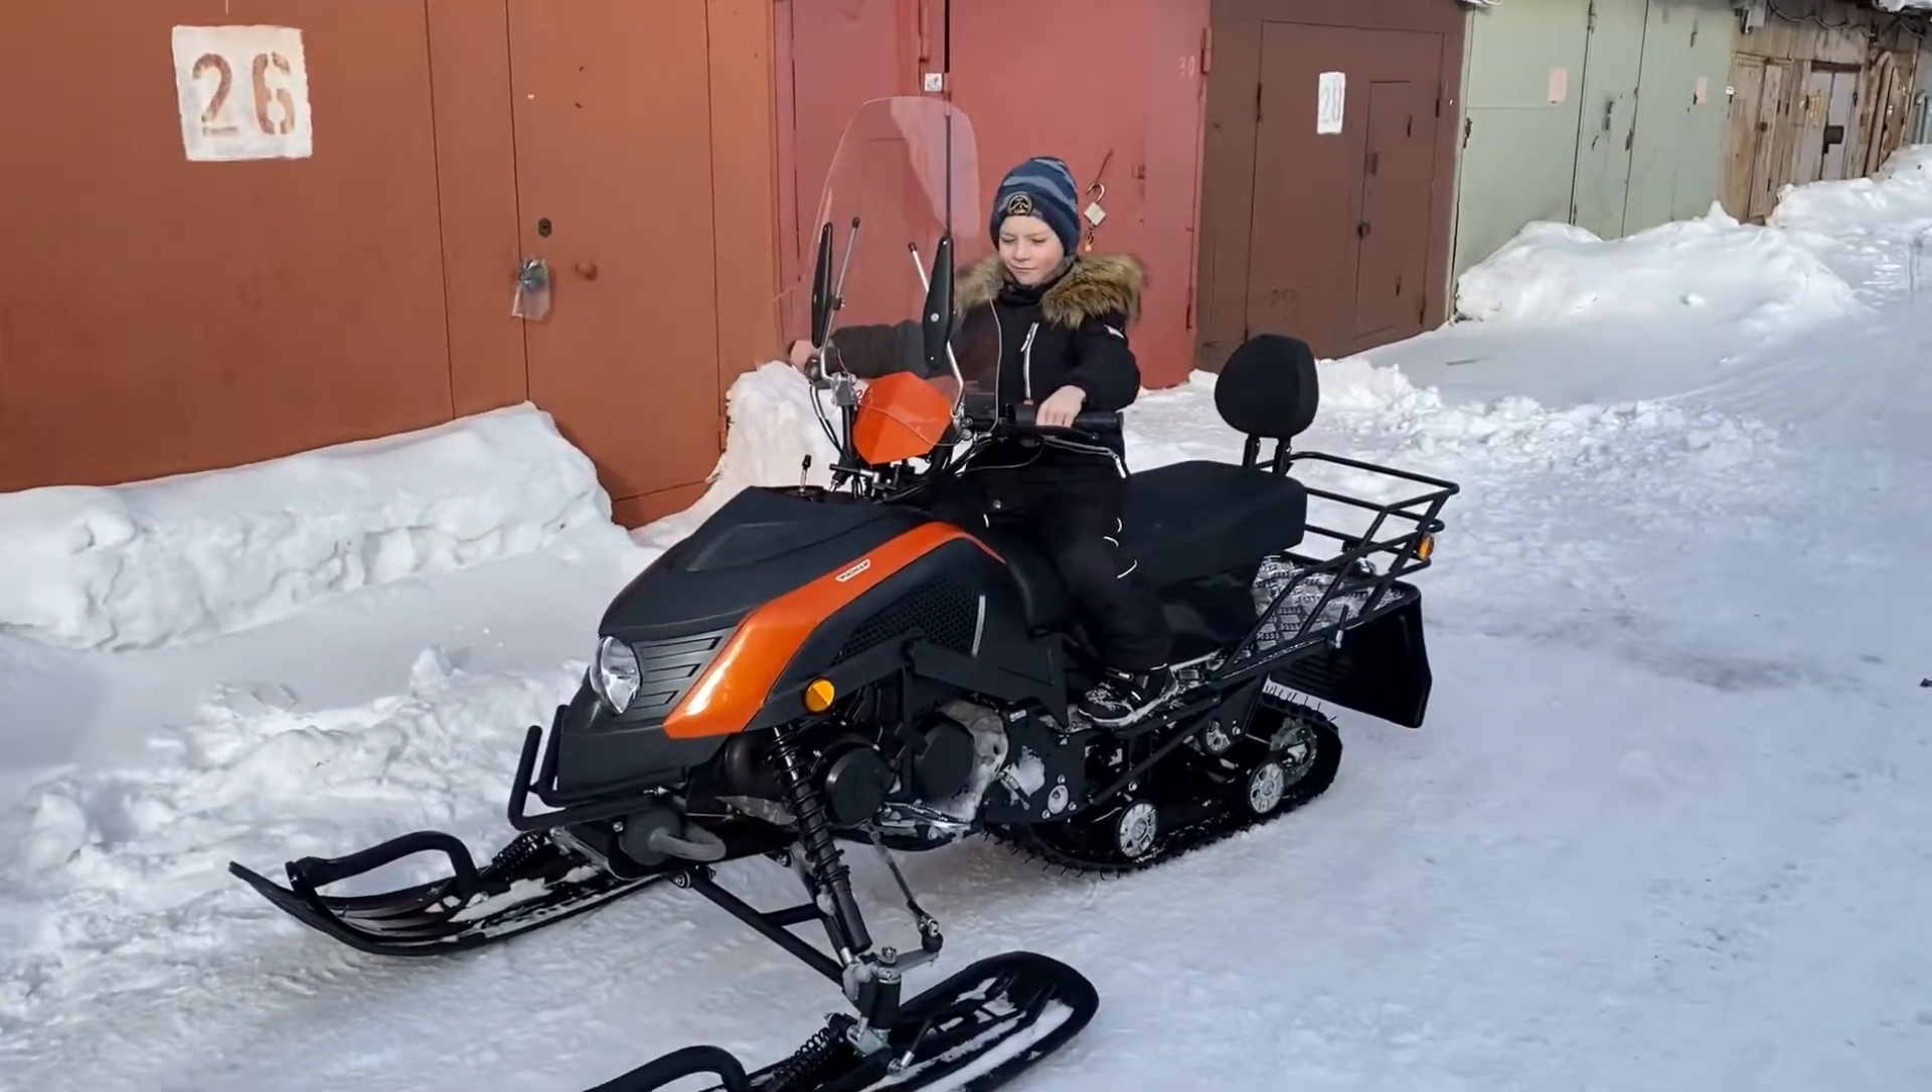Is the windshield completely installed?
Yes.